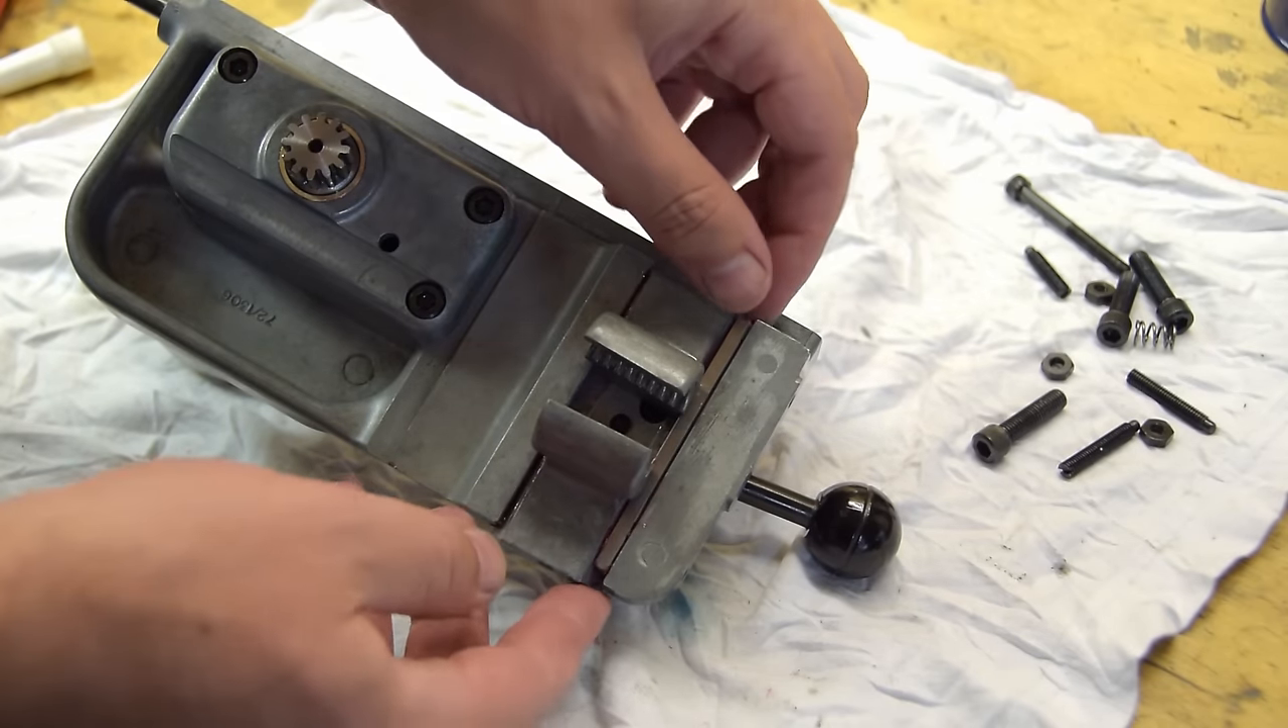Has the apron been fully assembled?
No.